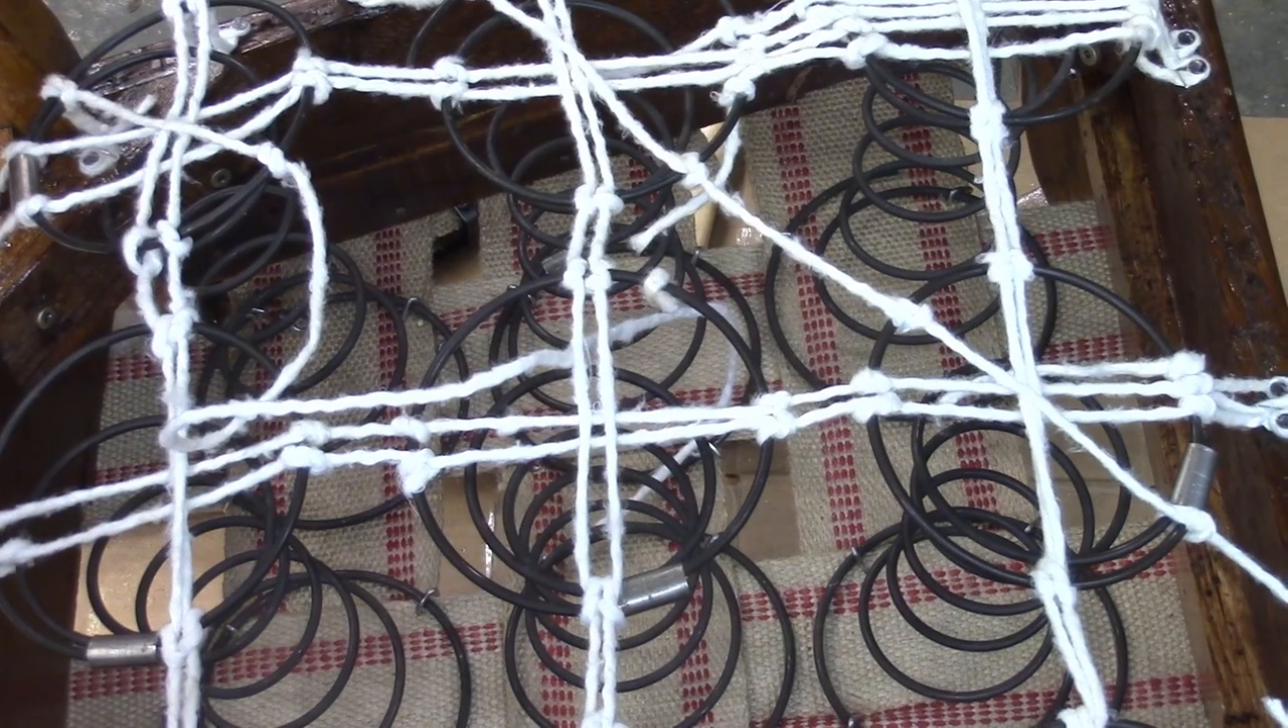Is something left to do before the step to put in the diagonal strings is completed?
Yes.